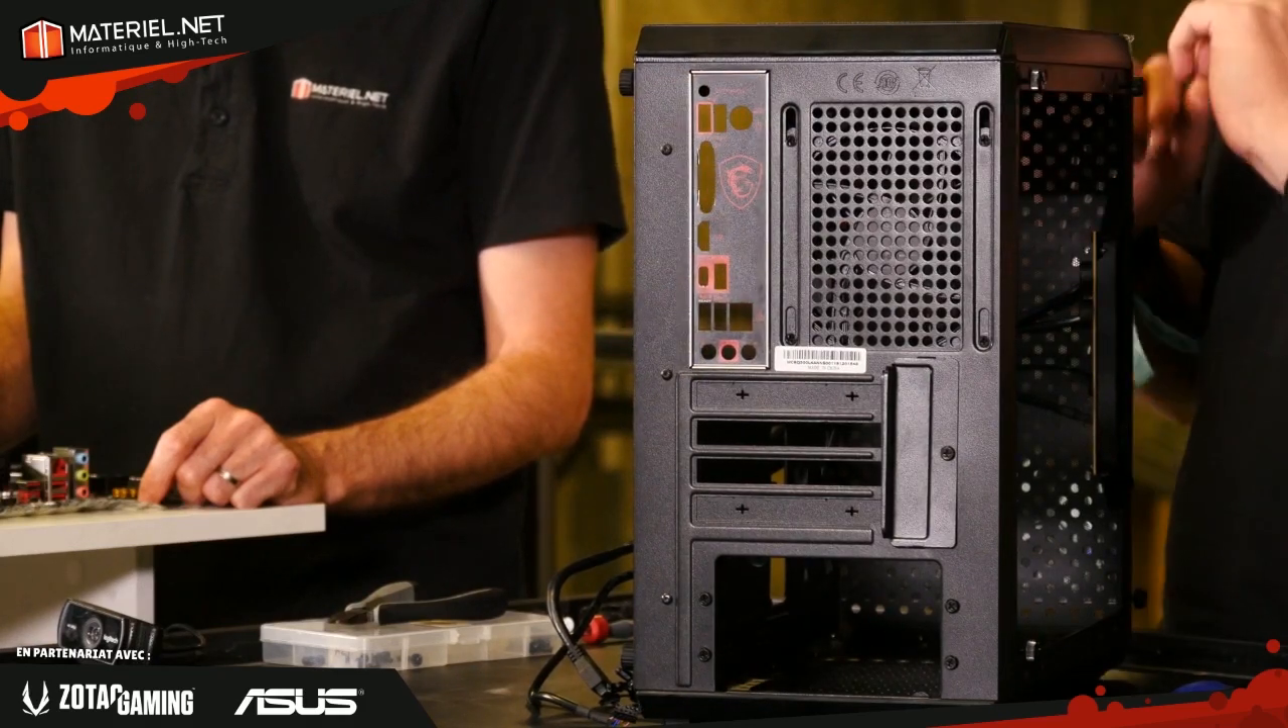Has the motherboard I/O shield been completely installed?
Yes.